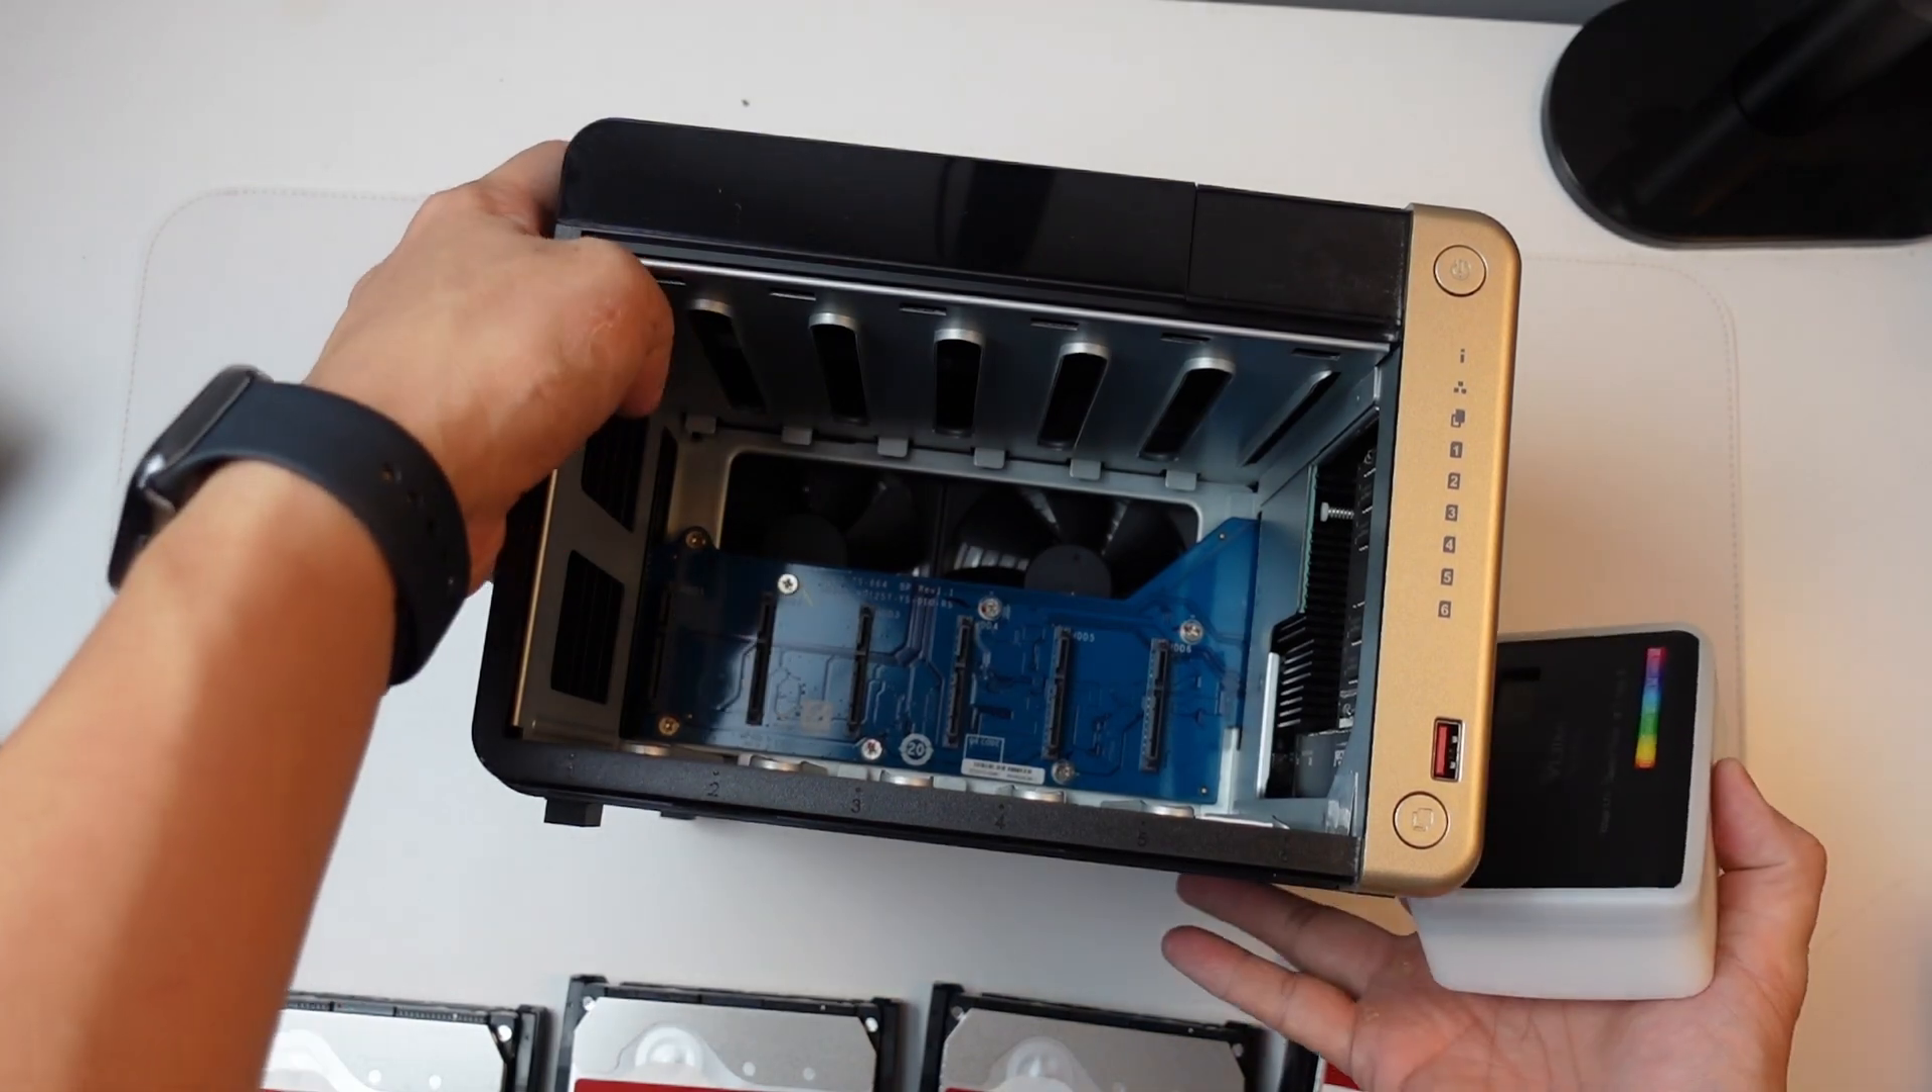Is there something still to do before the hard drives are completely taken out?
No.